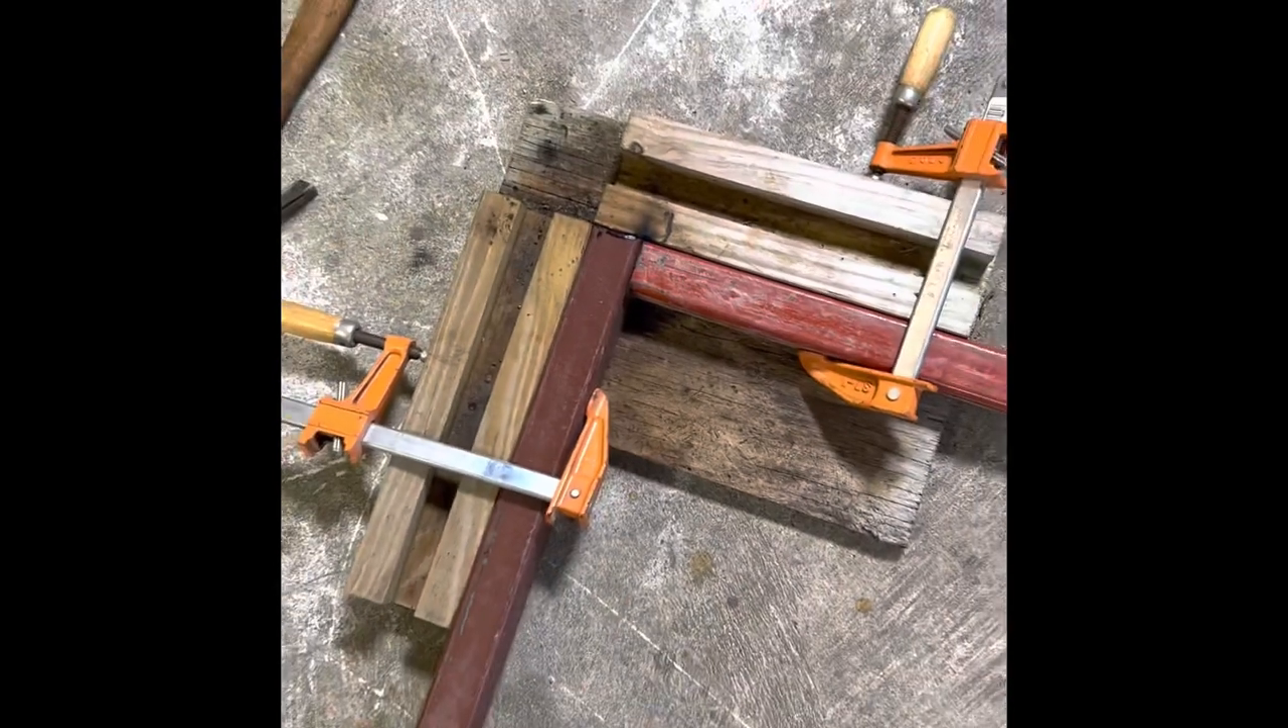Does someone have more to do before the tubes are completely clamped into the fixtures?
No.